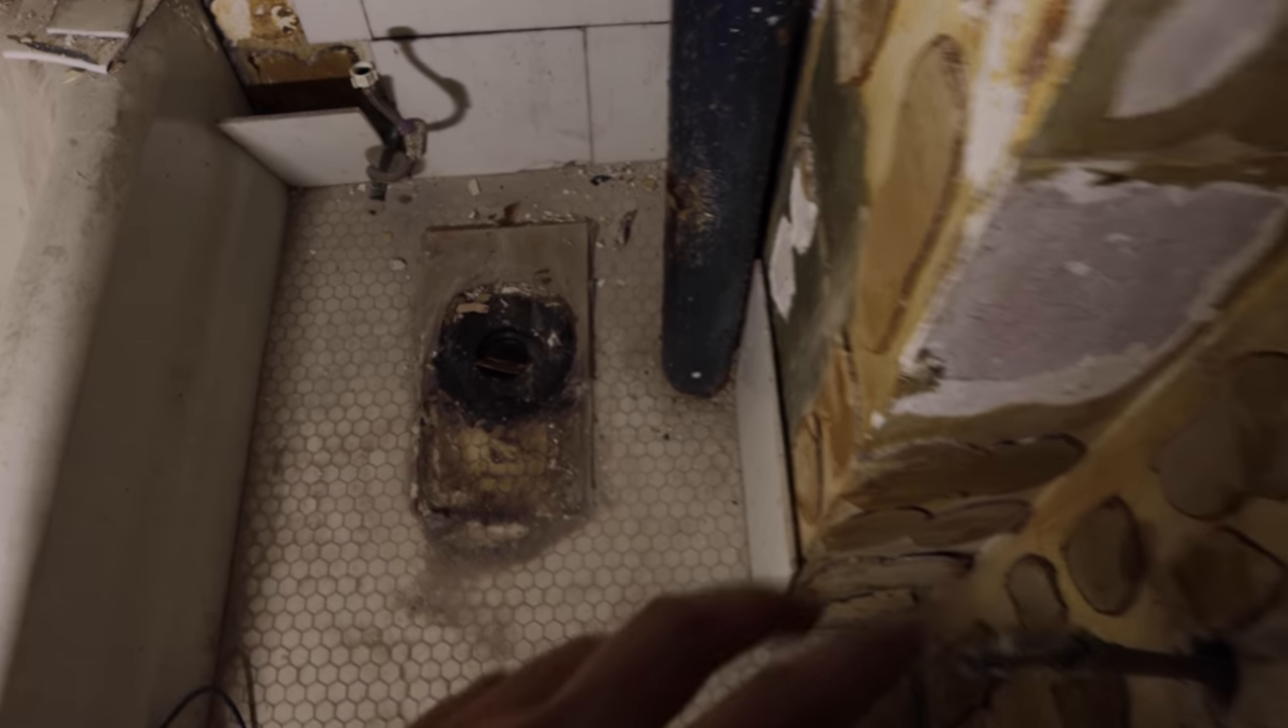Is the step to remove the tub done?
No.